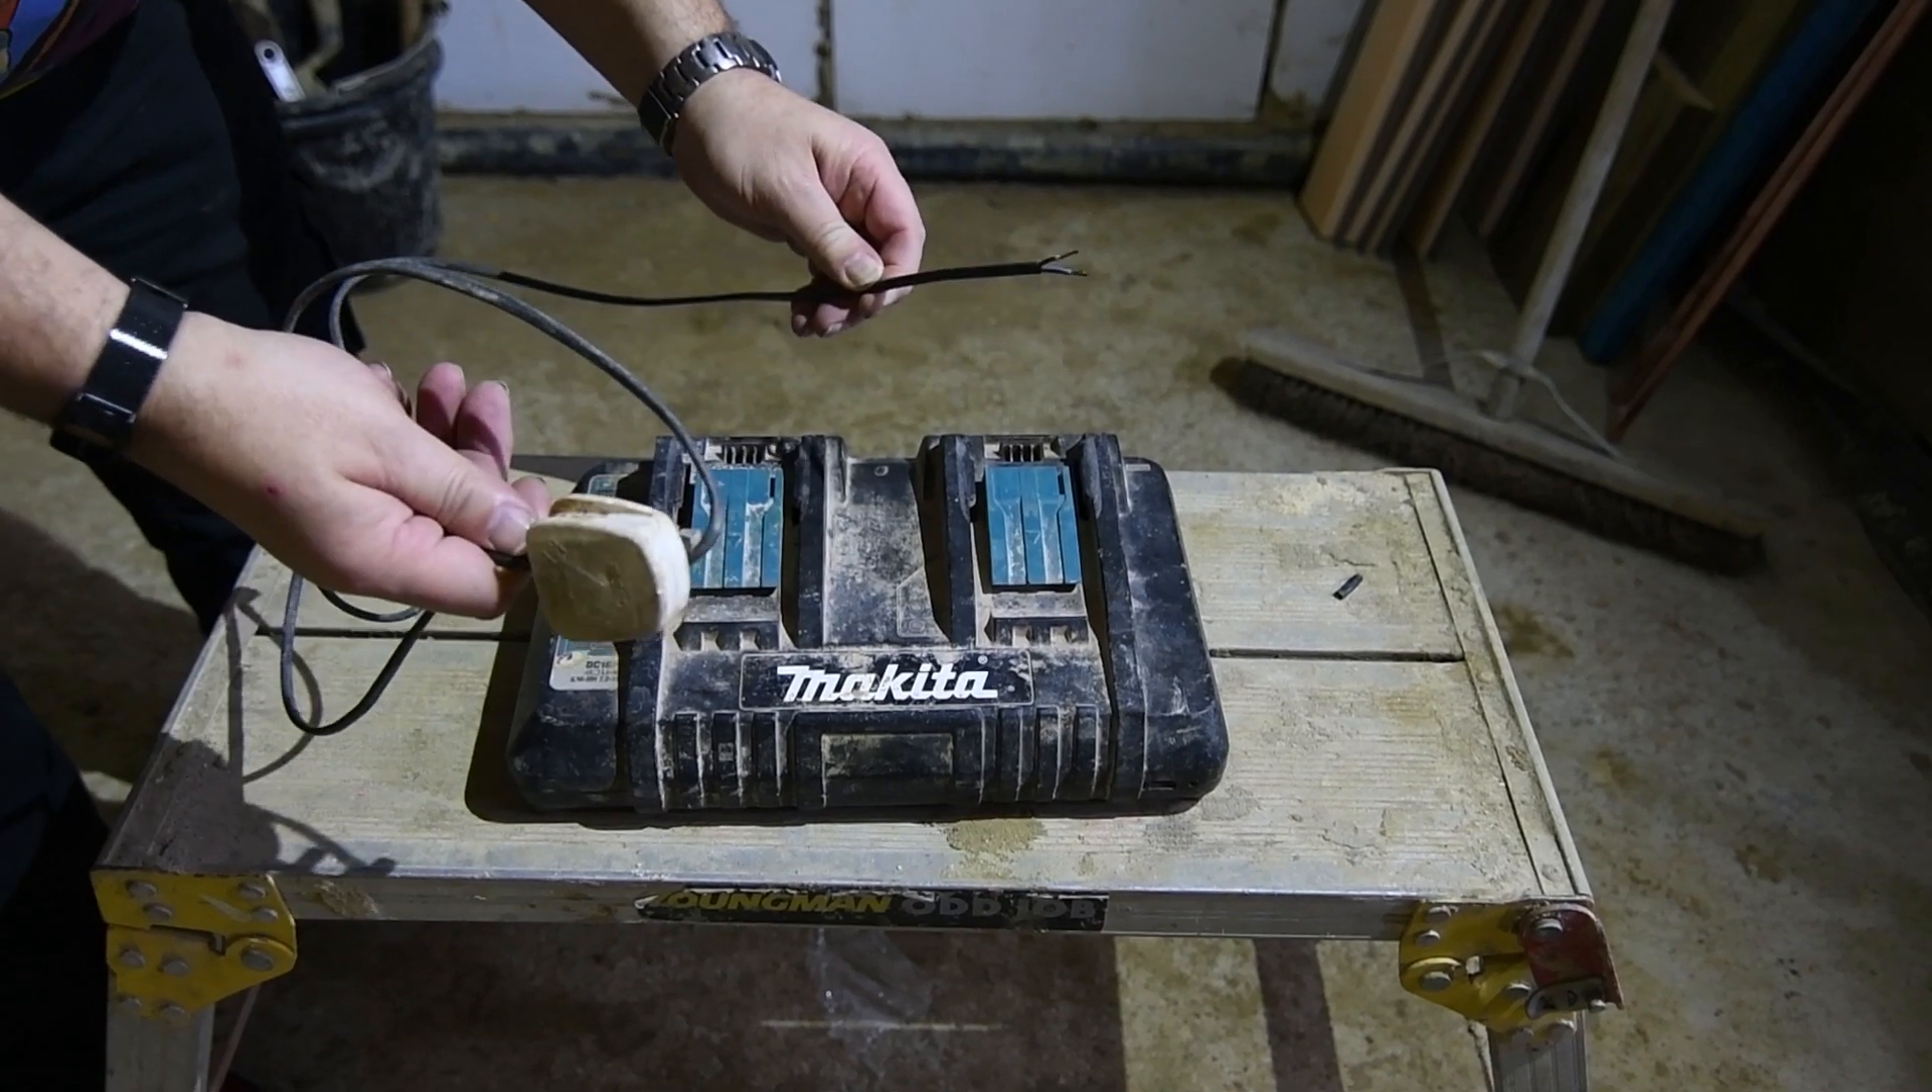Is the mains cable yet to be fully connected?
Yes.